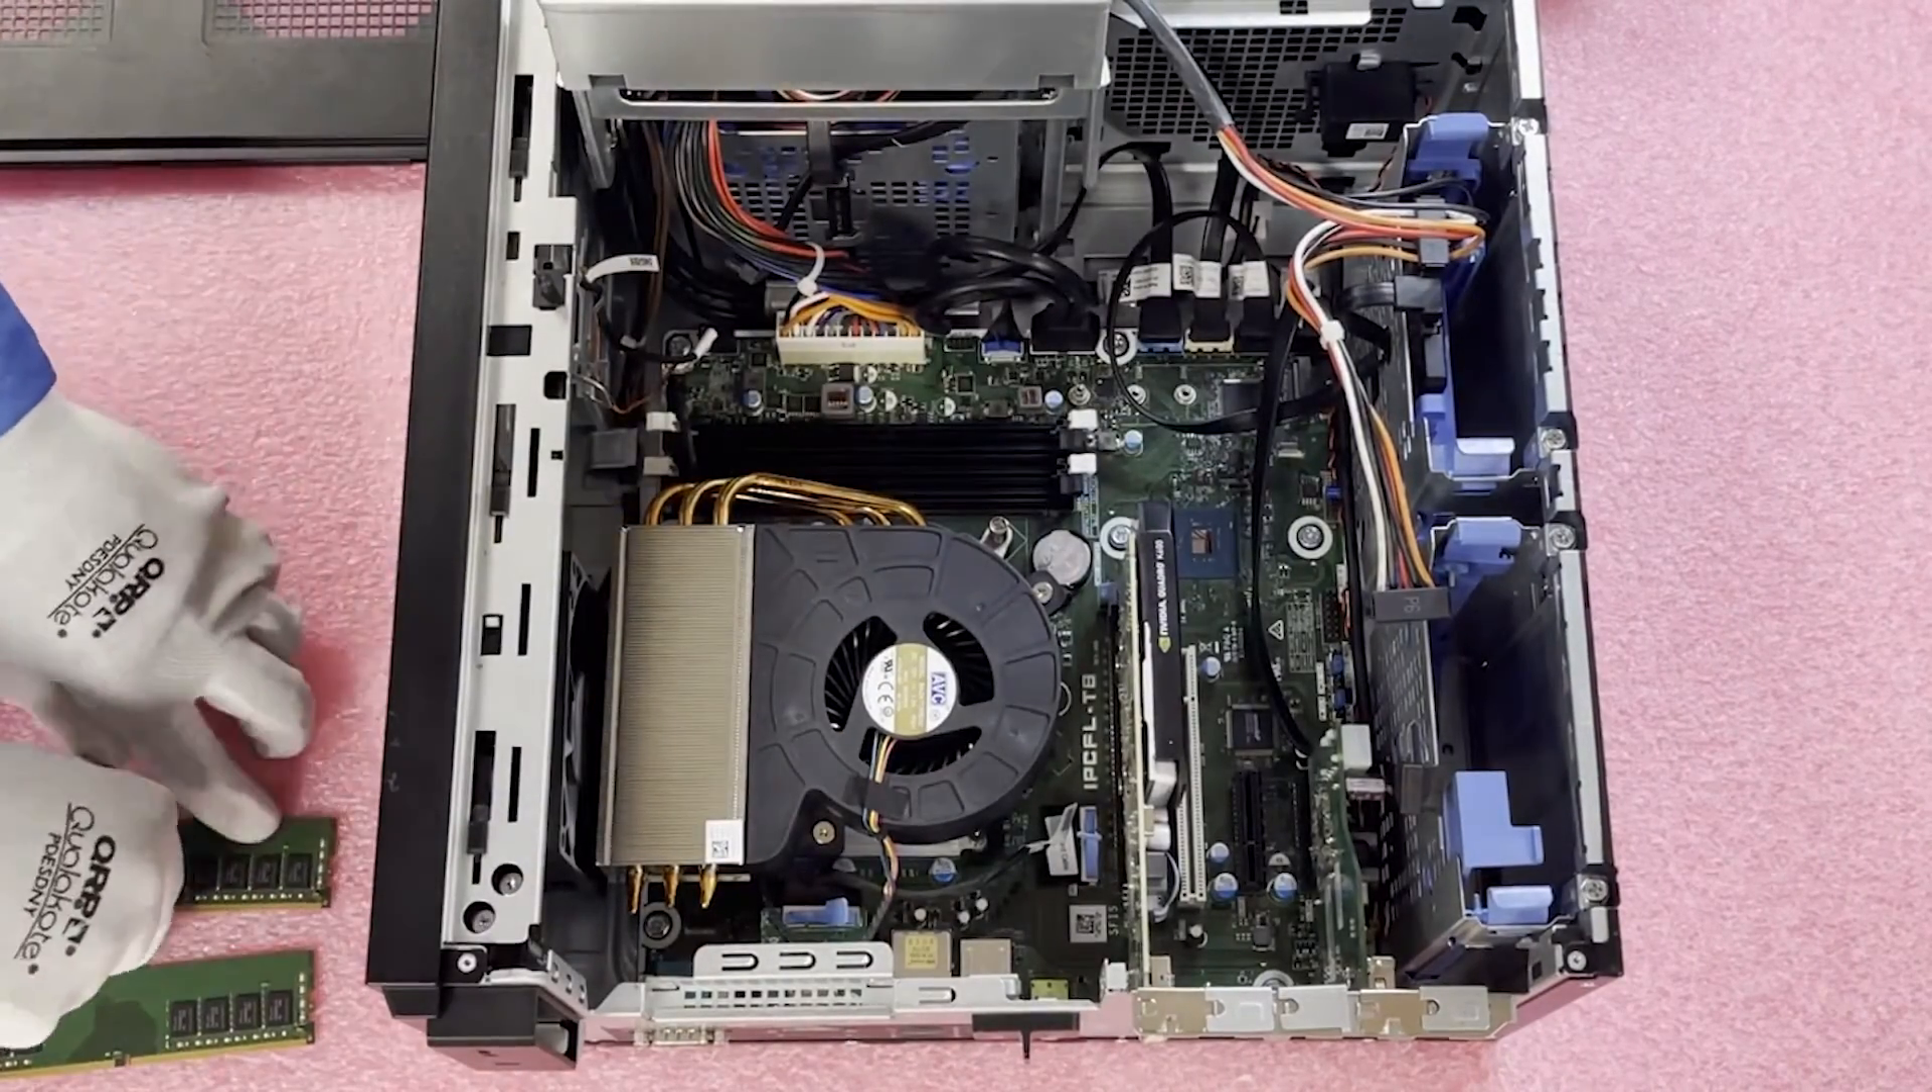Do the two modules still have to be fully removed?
No.